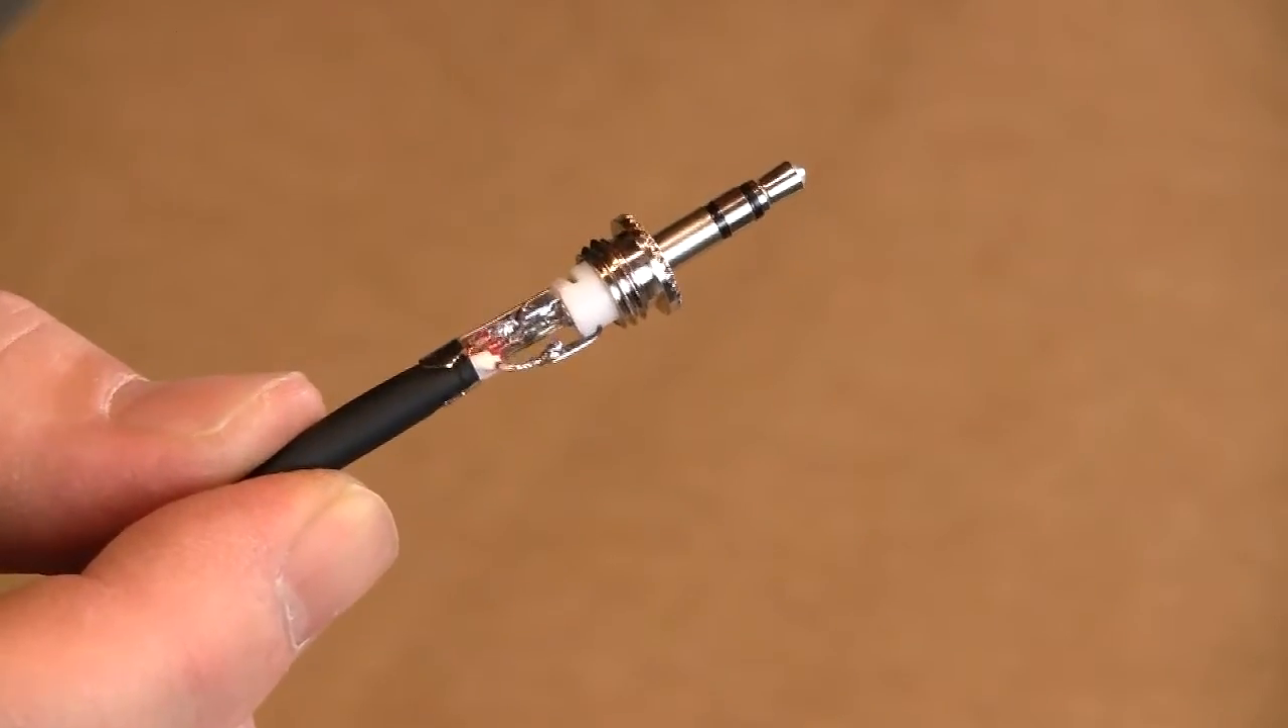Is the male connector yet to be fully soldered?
No.